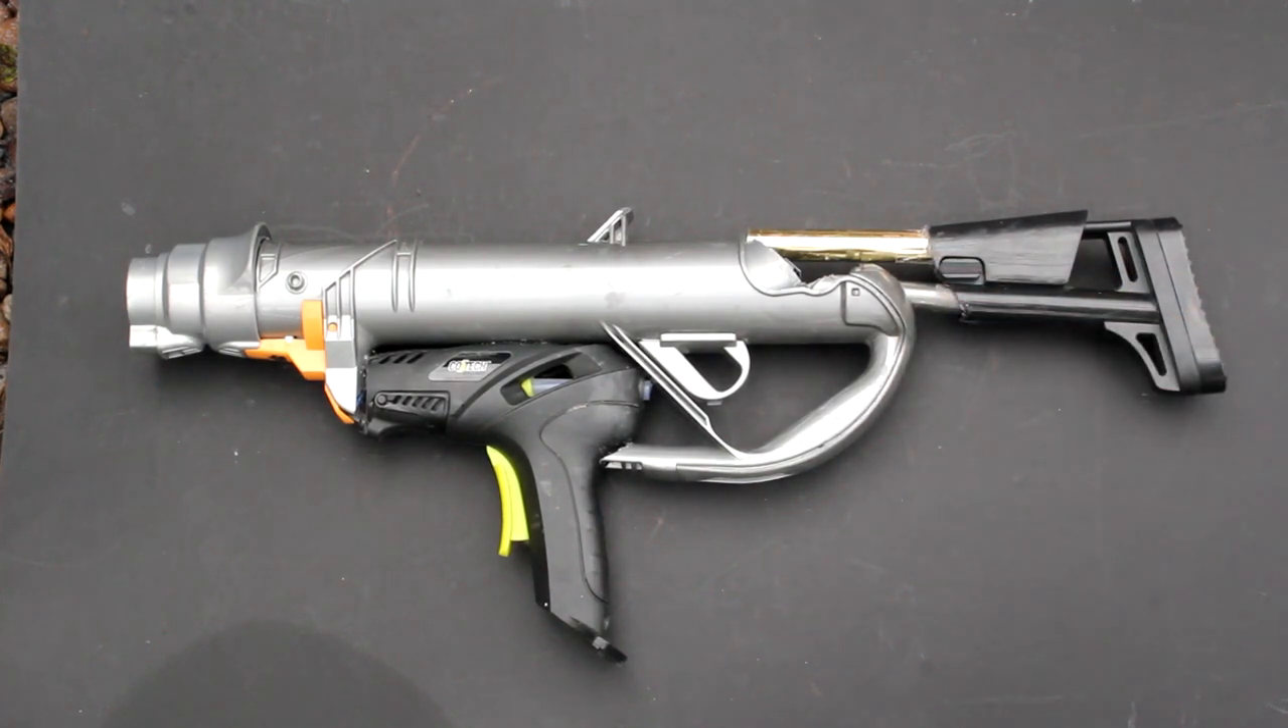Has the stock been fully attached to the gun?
Yes.